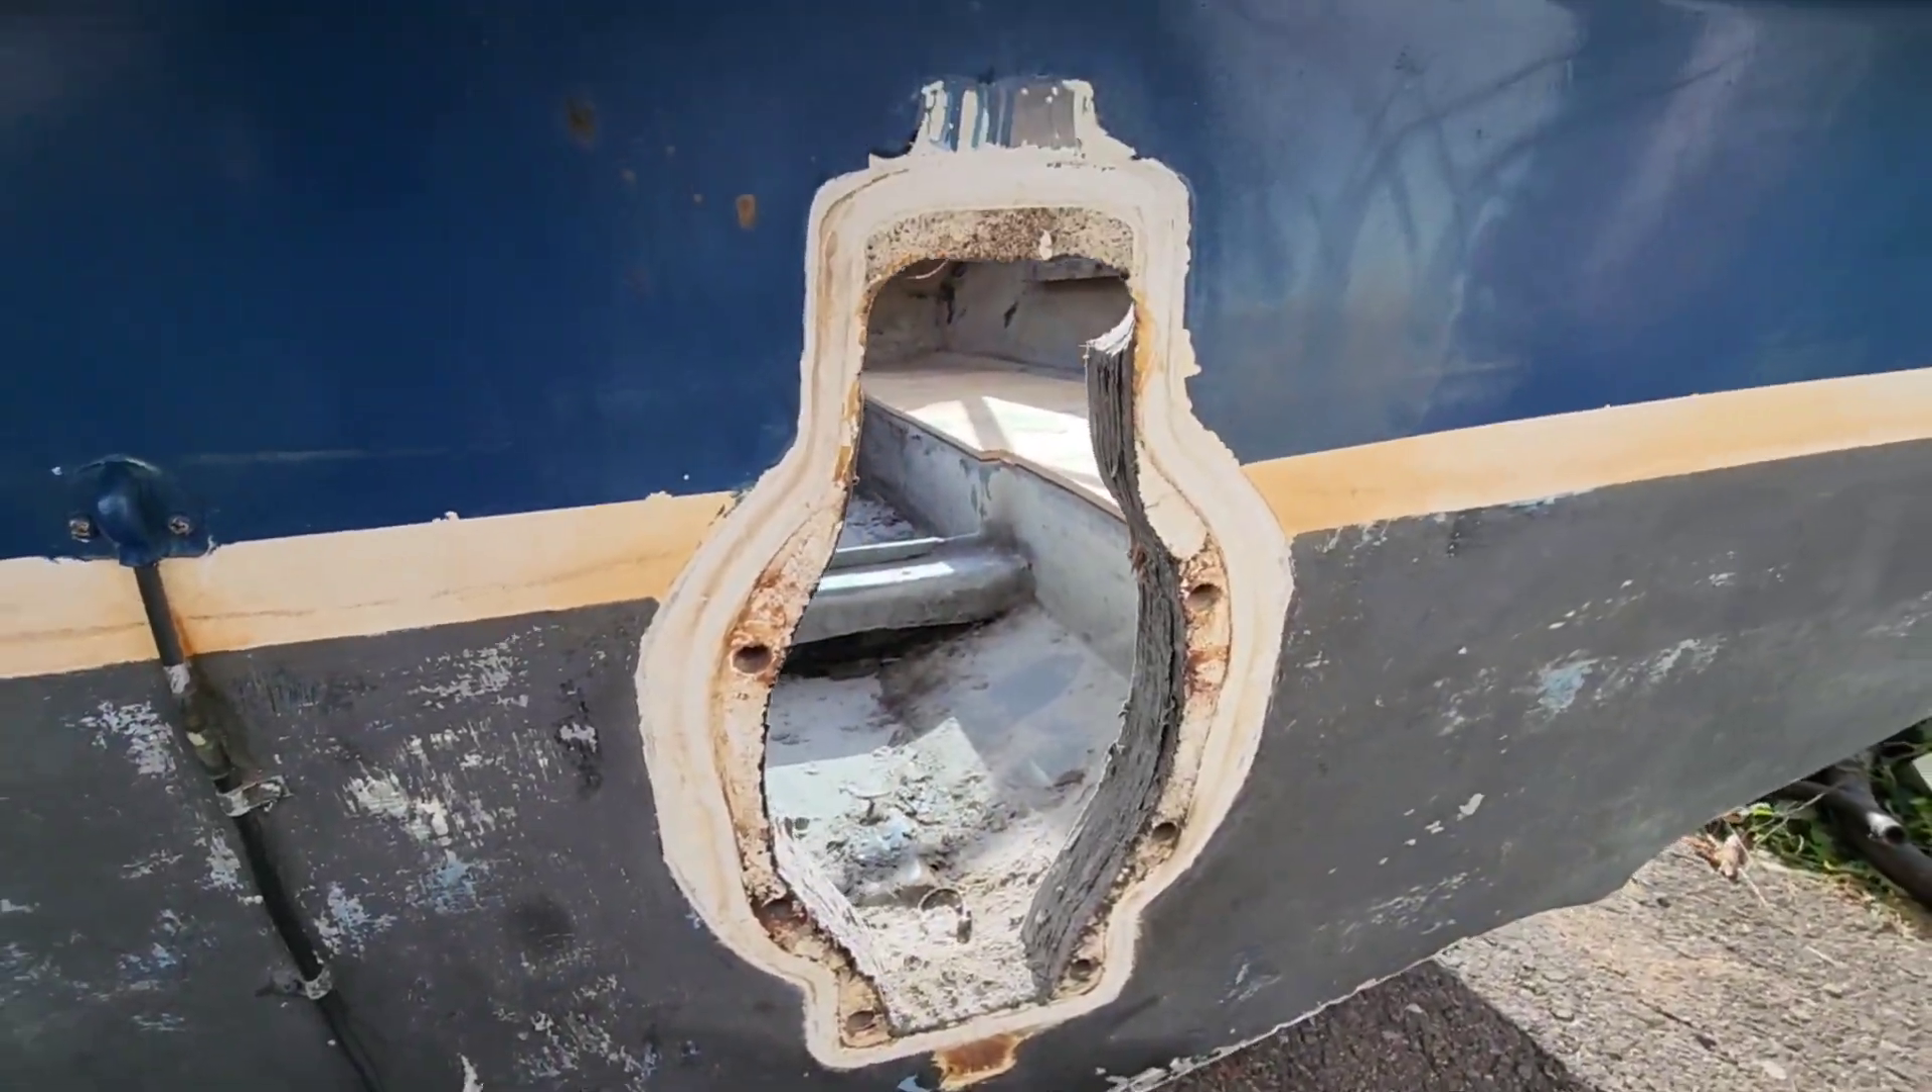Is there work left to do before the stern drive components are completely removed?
No.